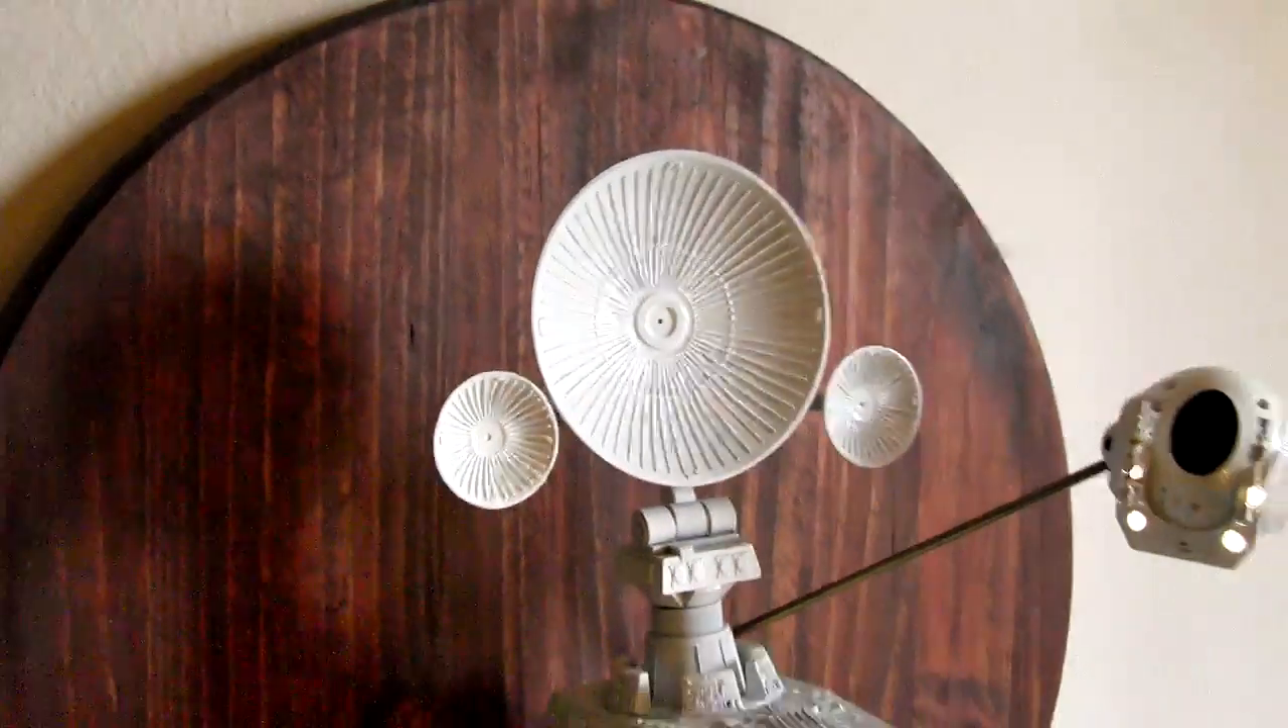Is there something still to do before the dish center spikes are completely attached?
Yes.